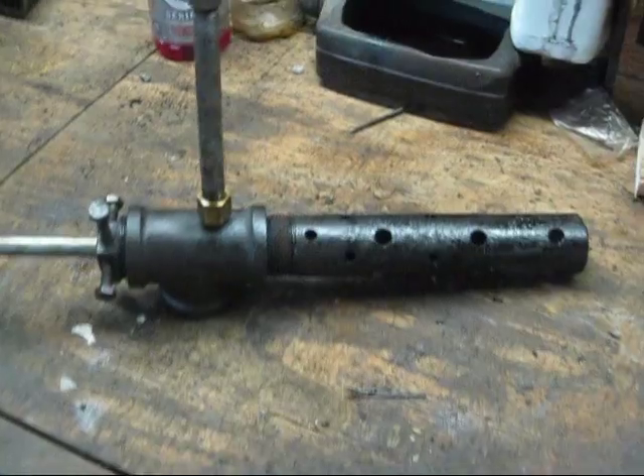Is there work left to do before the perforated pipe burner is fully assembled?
No.